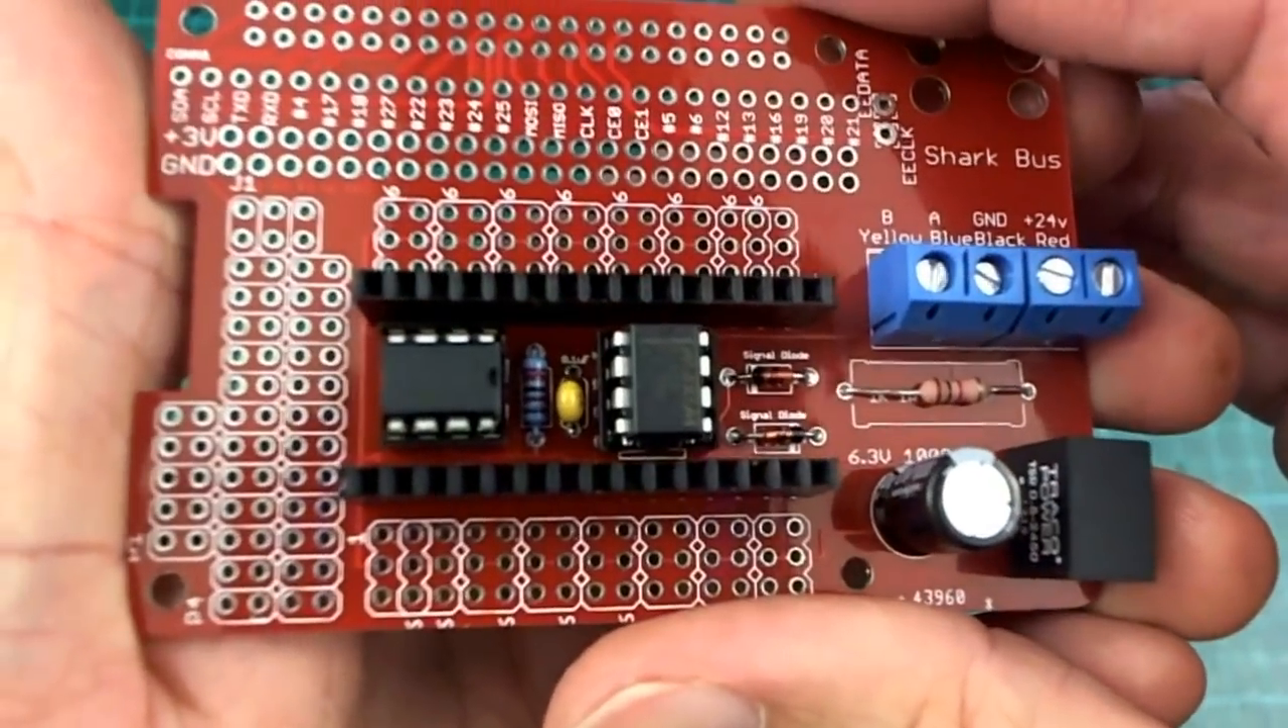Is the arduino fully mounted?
No.